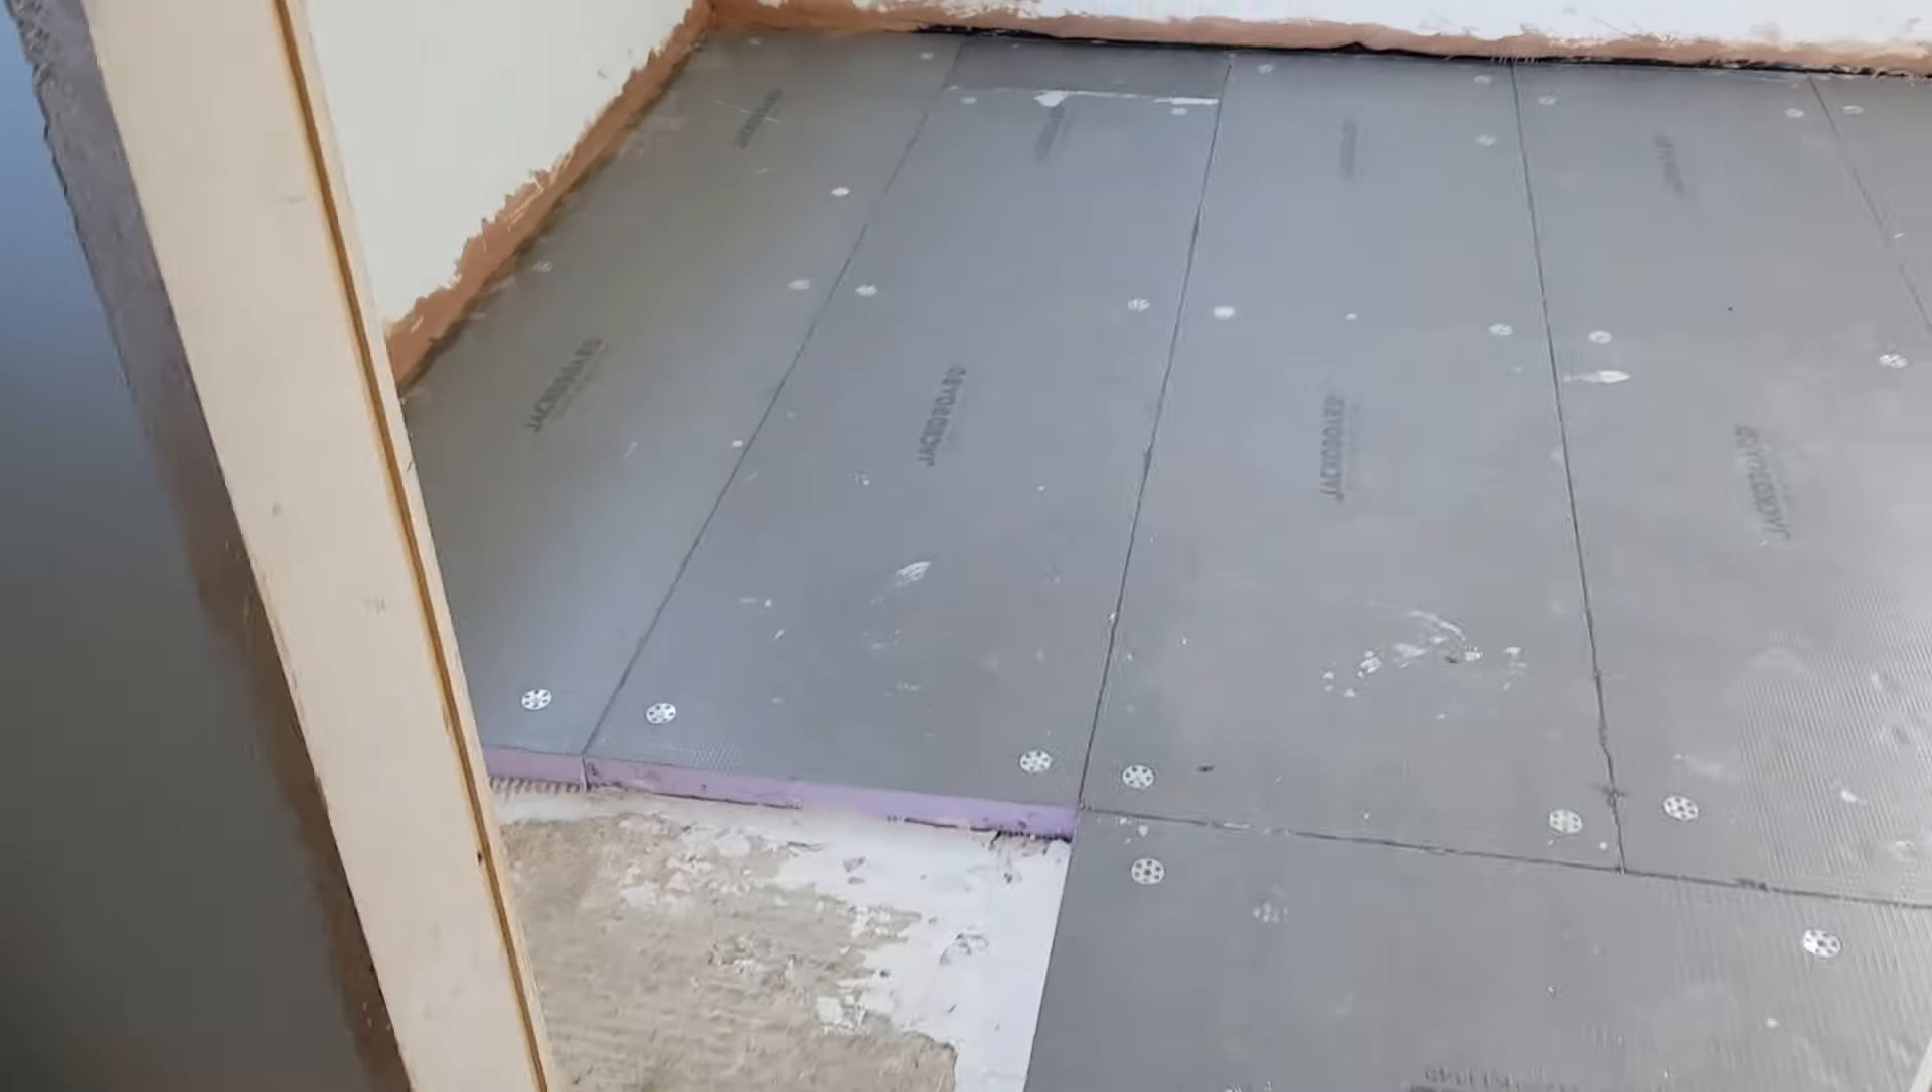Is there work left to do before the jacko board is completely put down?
Yes.